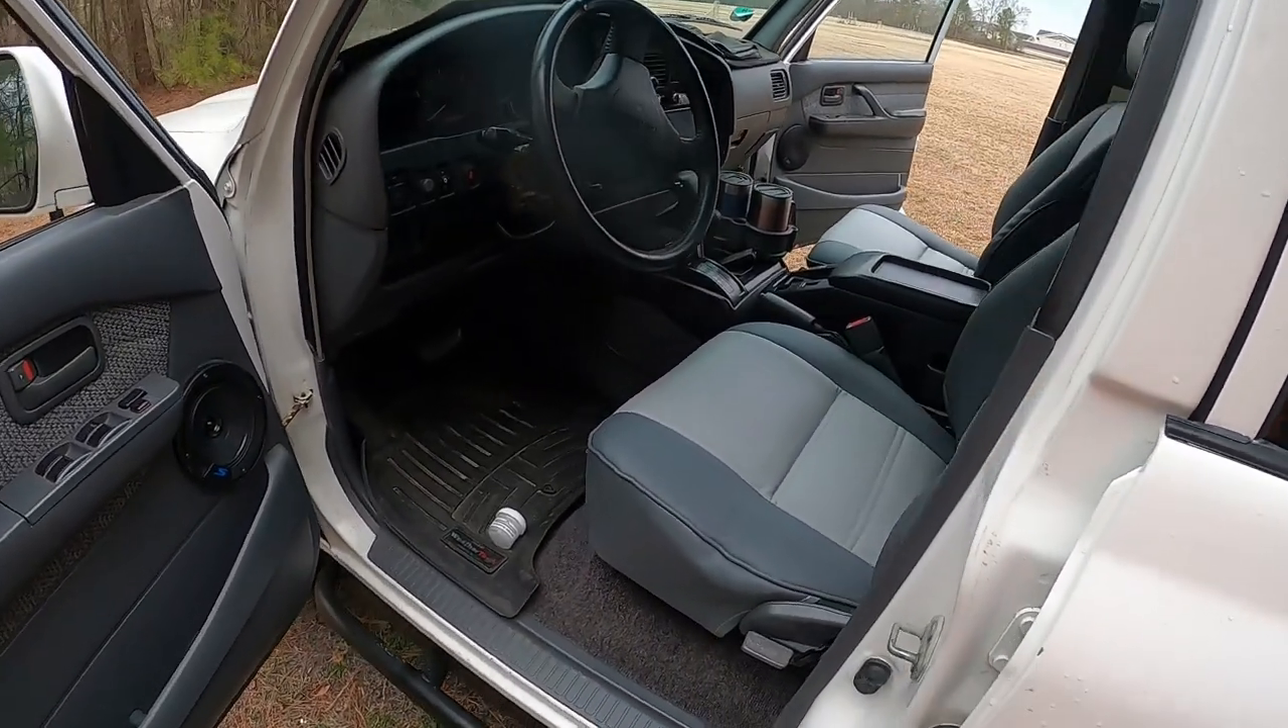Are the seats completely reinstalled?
Yes.